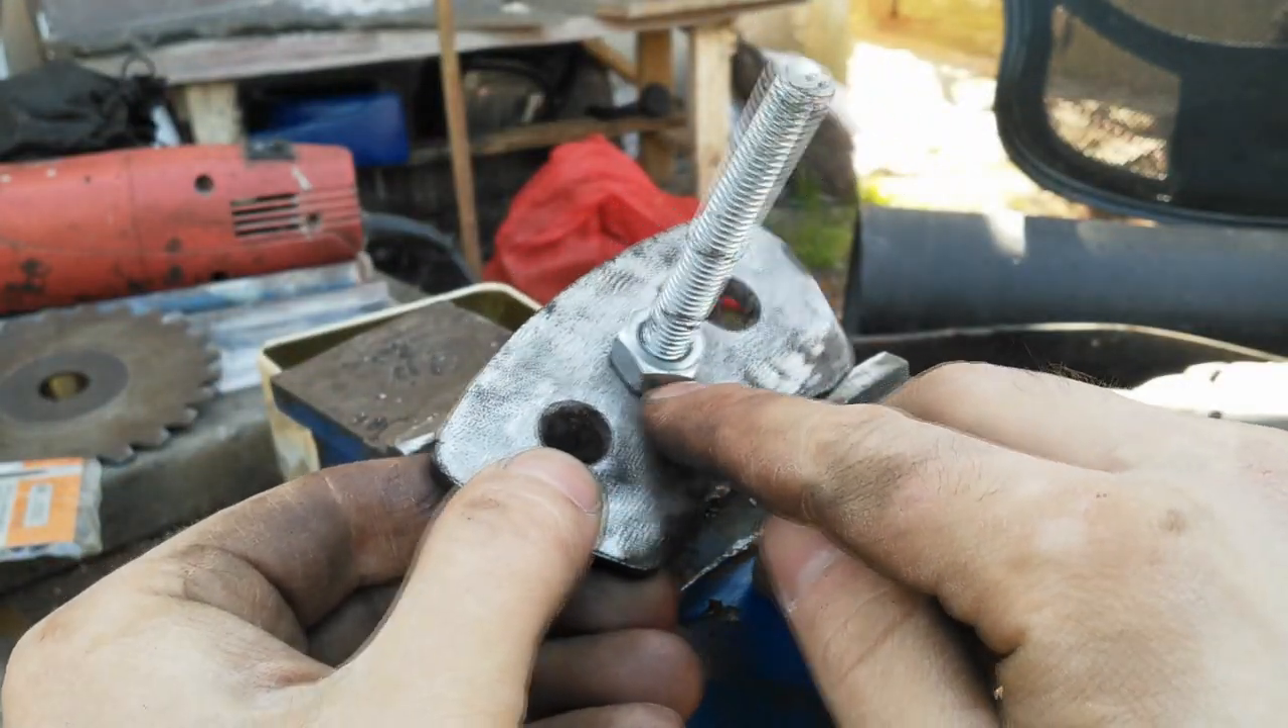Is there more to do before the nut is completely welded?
Yes.